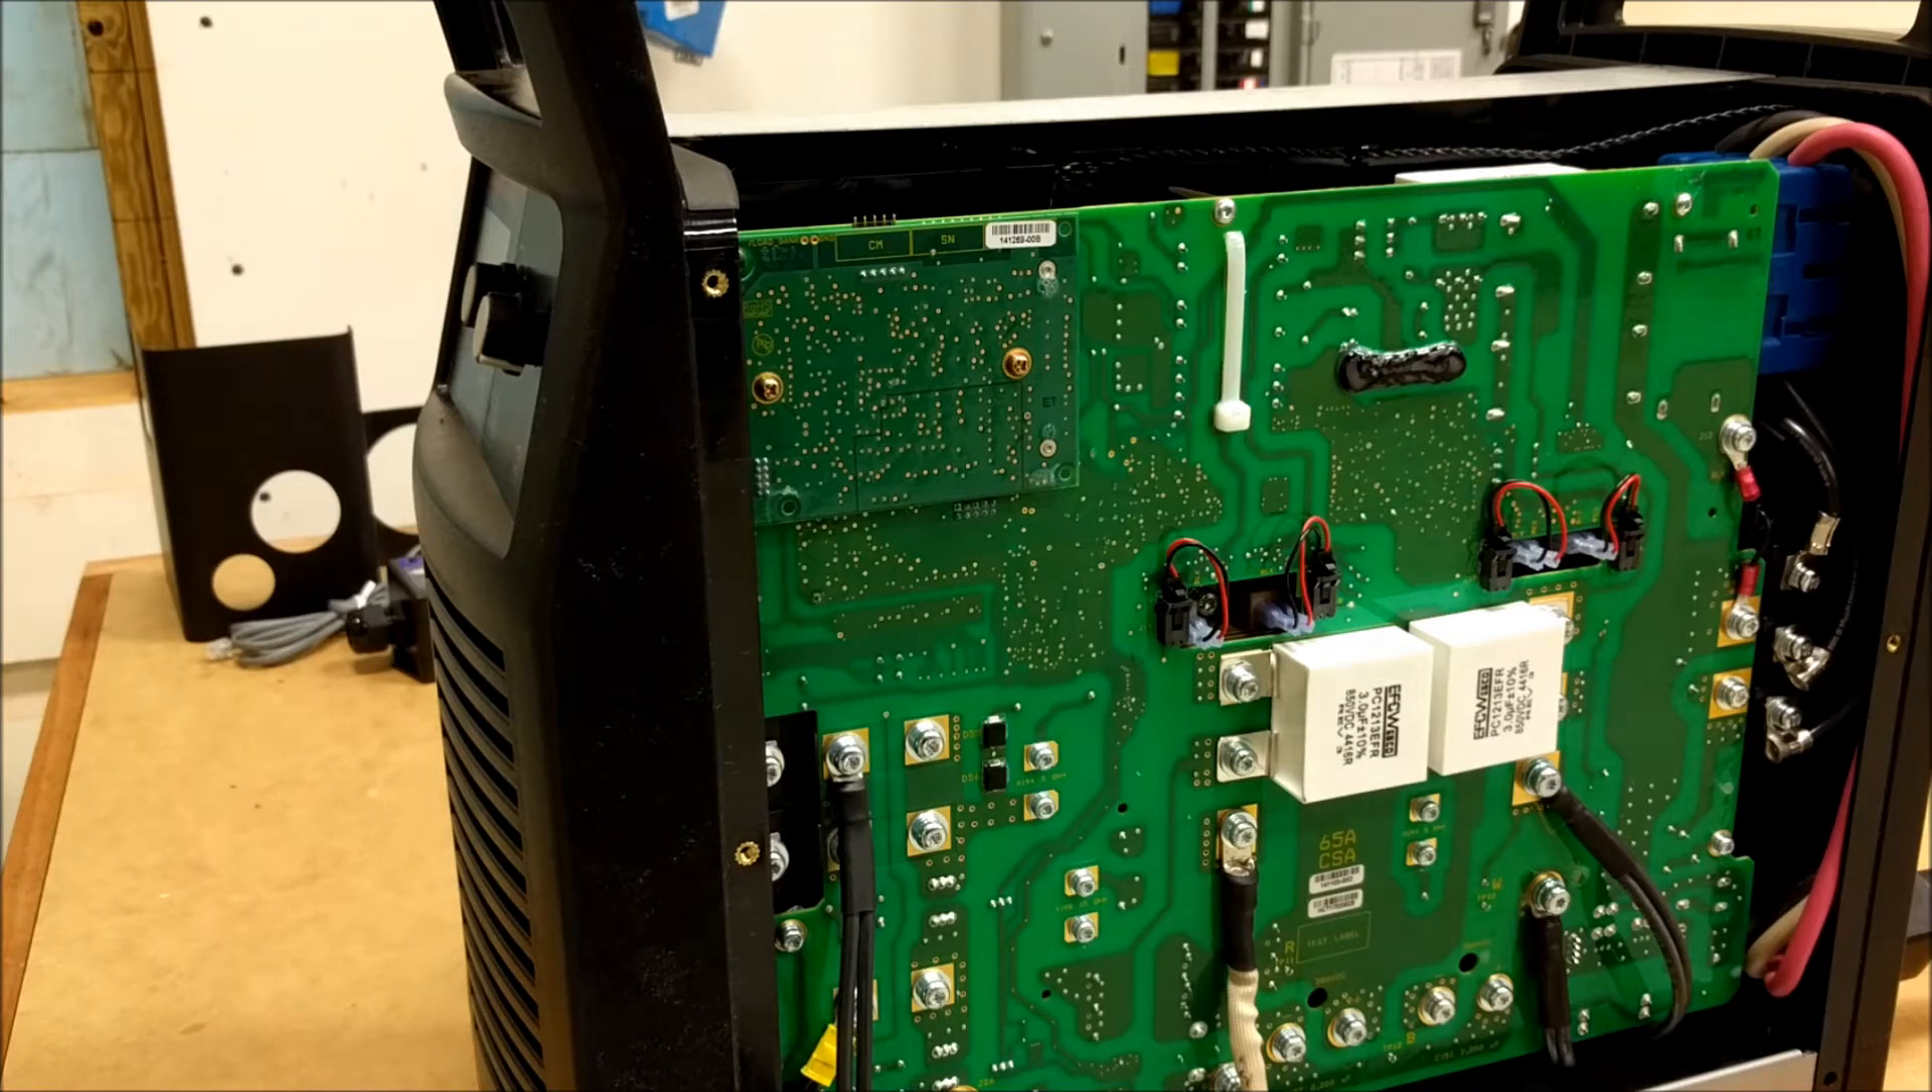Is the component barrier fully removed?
Yes.